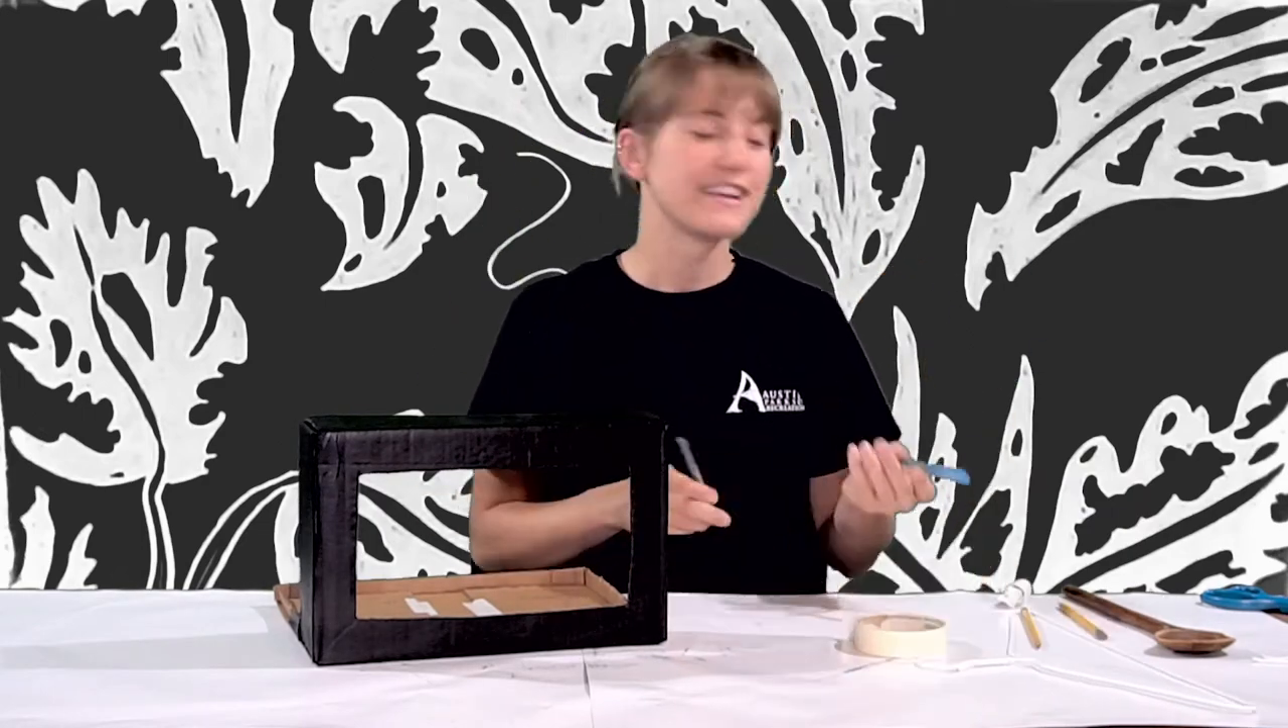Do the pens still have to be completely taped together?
Yes.